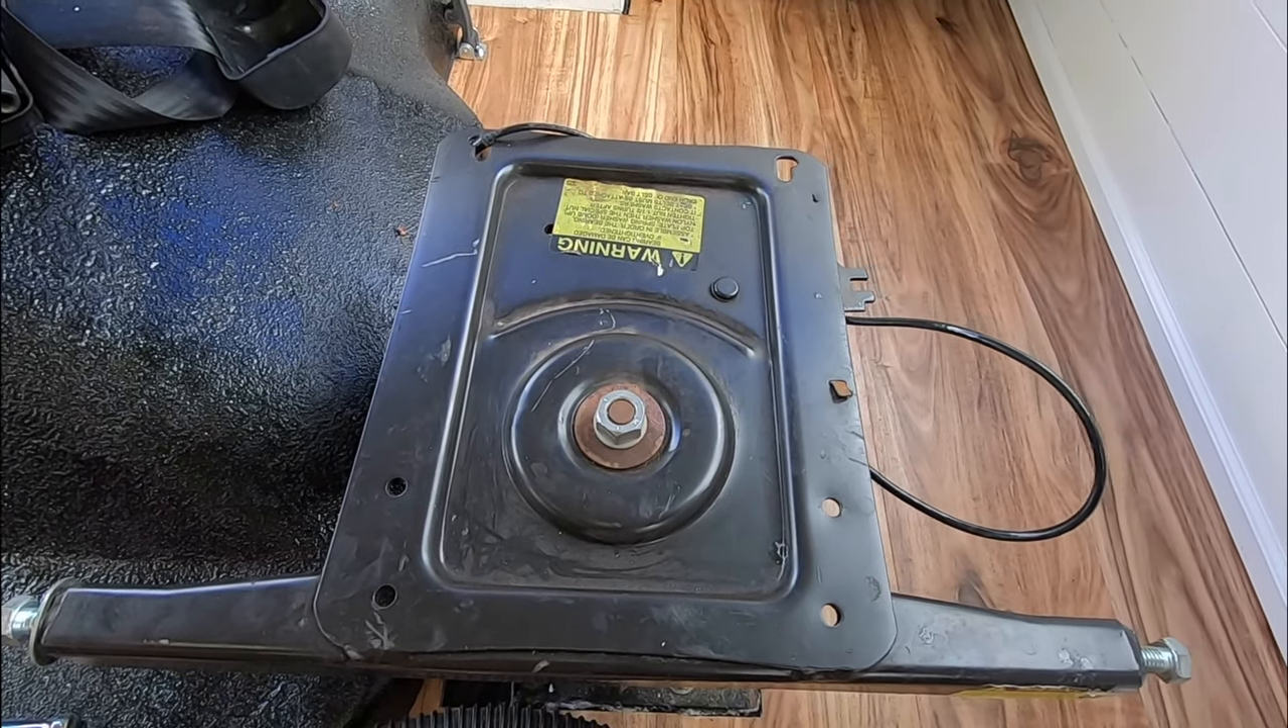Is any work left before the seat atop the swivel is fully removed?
No.